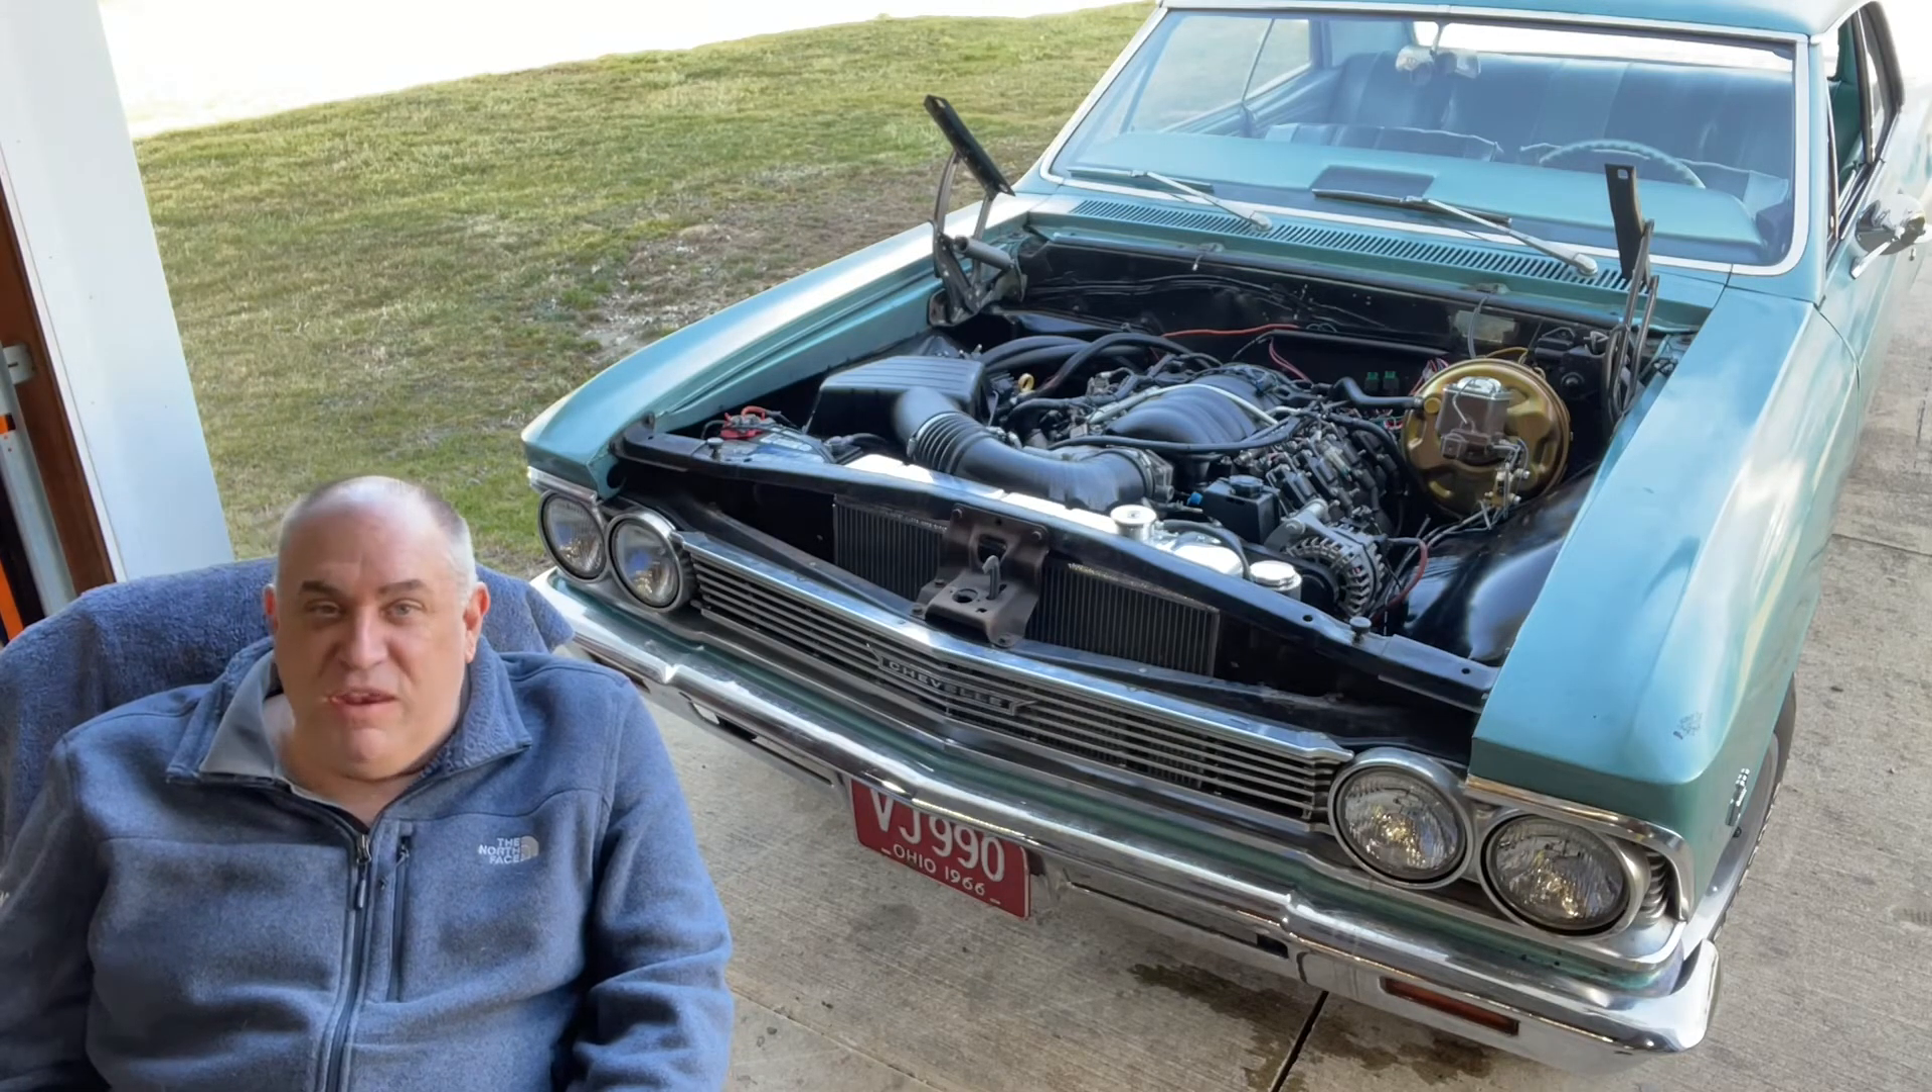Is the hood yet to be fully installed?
Yes.